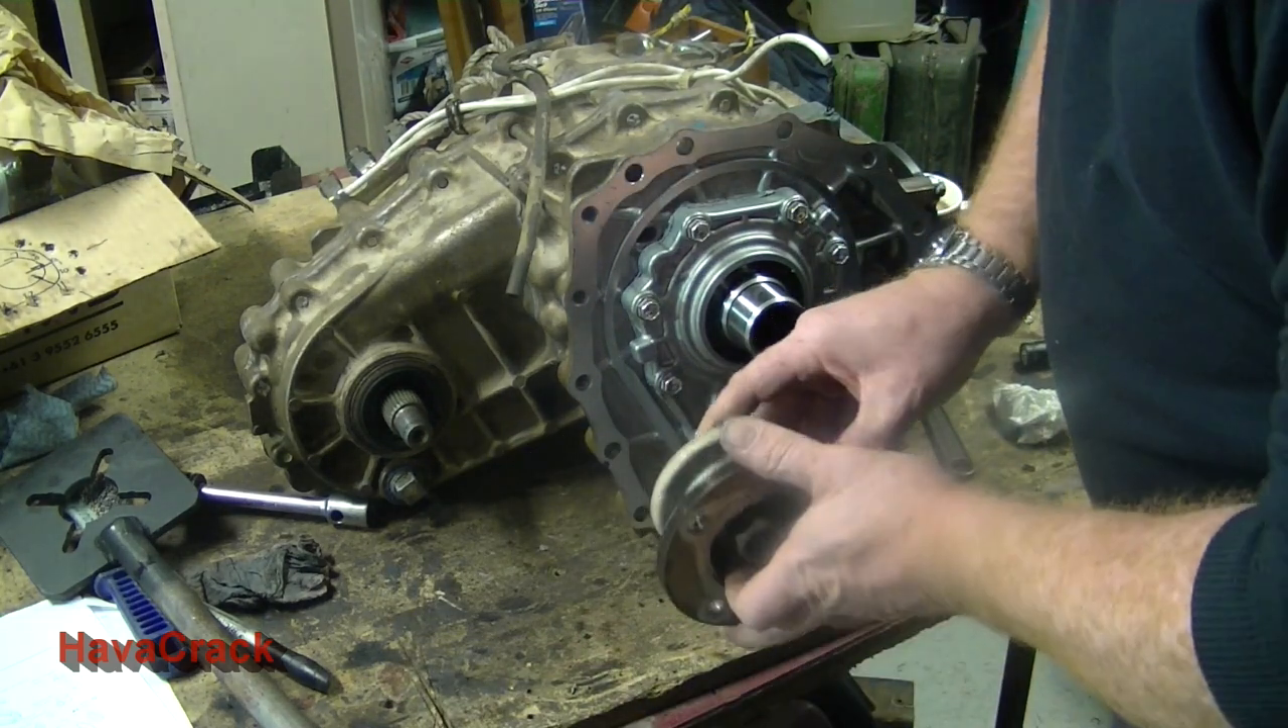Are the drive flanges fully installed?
No.